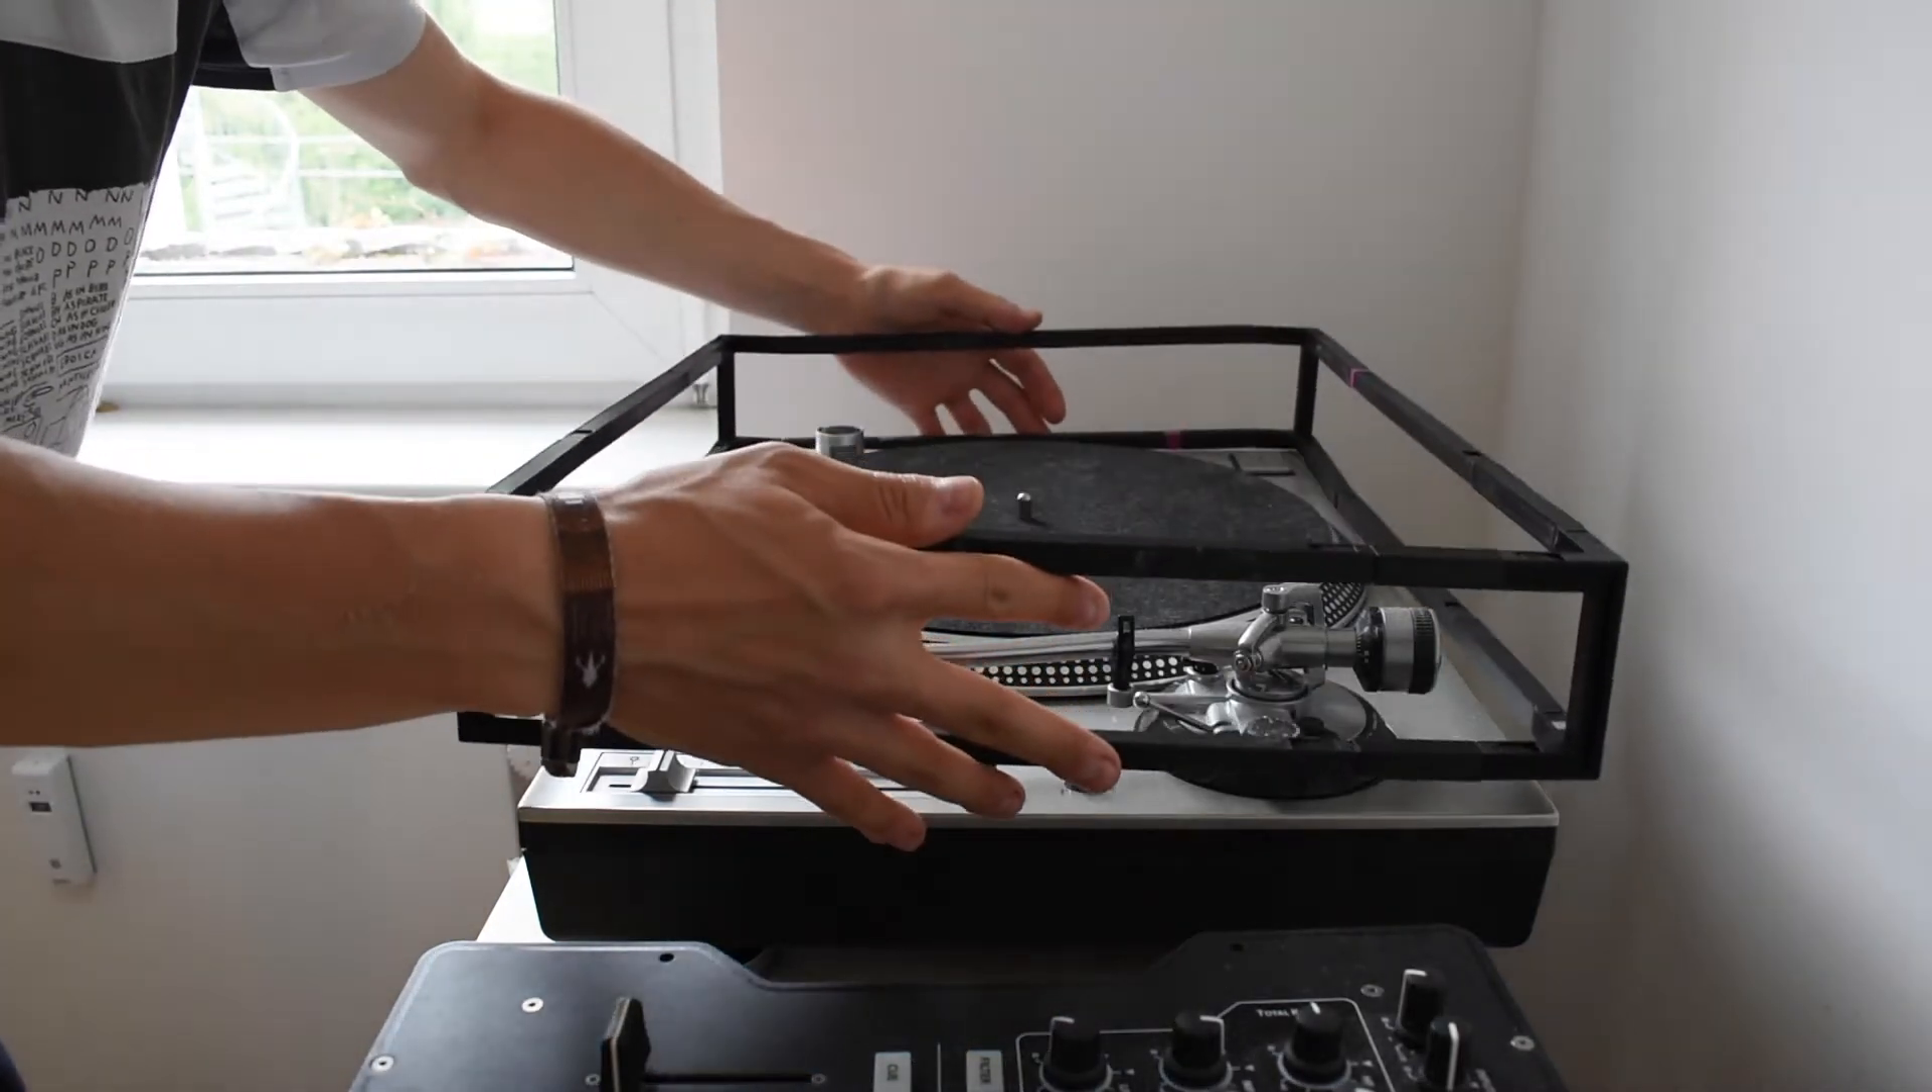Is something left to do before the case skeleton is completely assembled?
No.